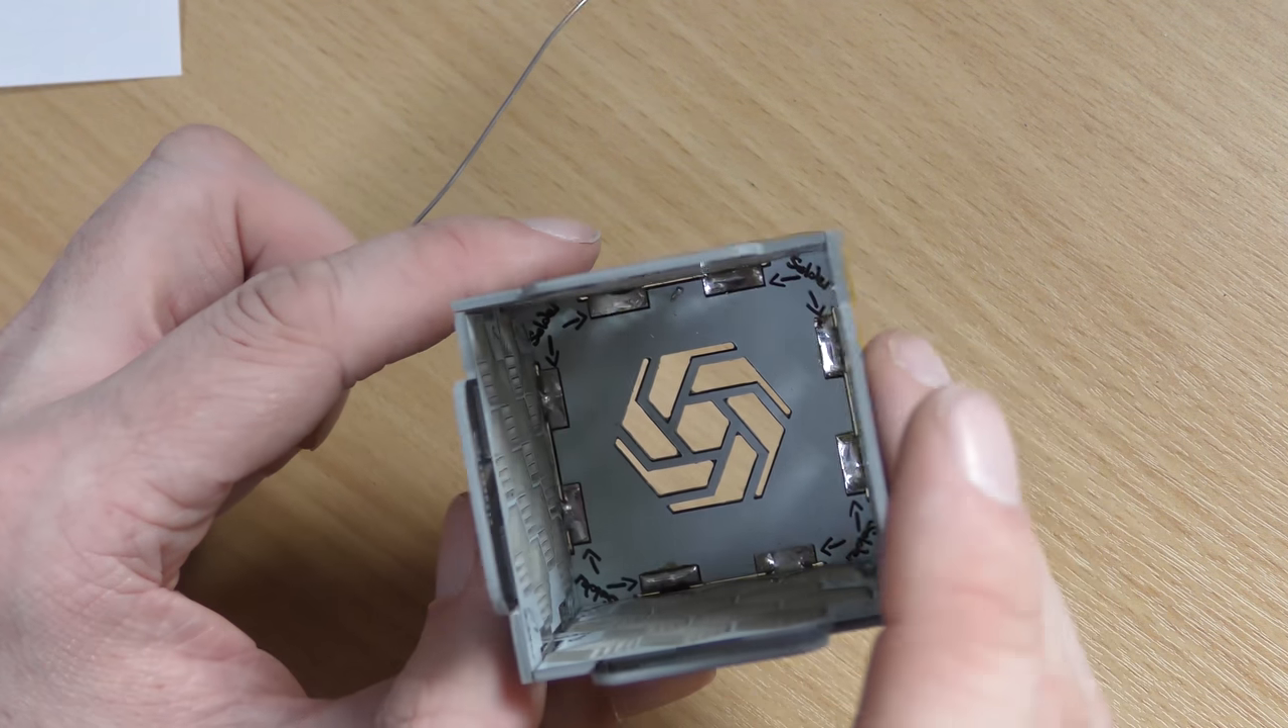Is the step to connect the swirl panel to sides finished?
Yes.